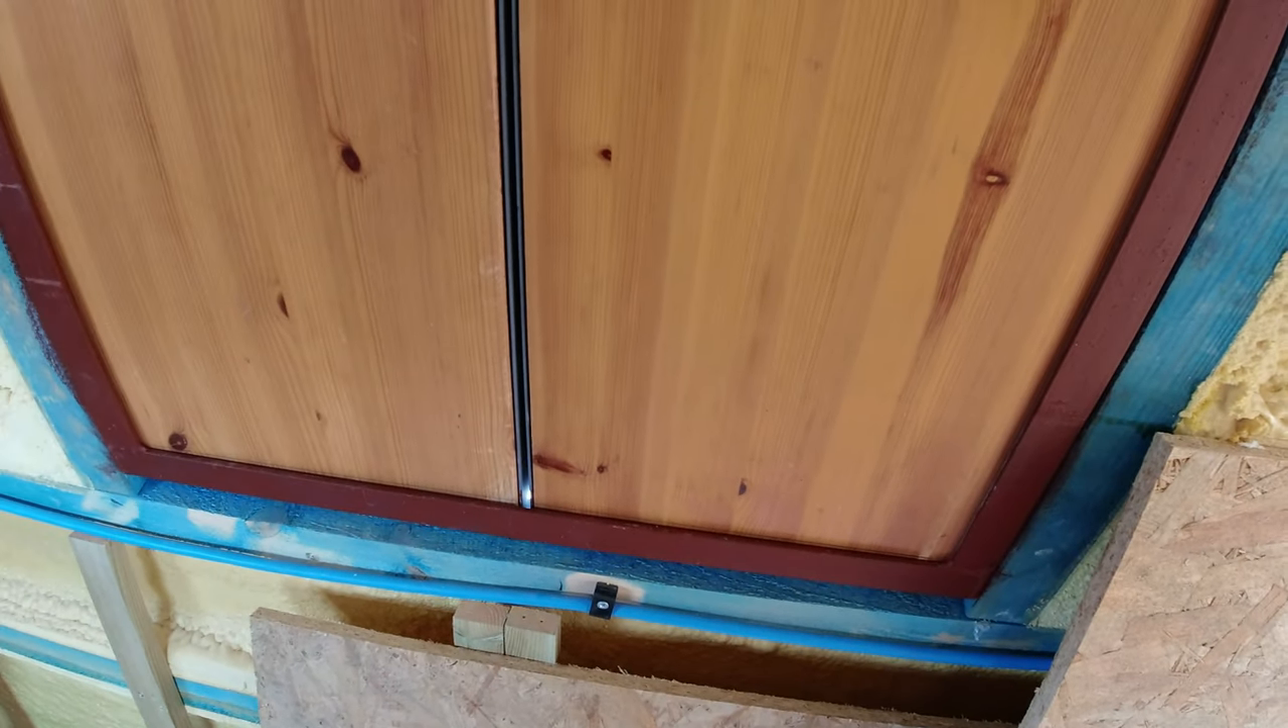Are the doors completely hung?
Yes.